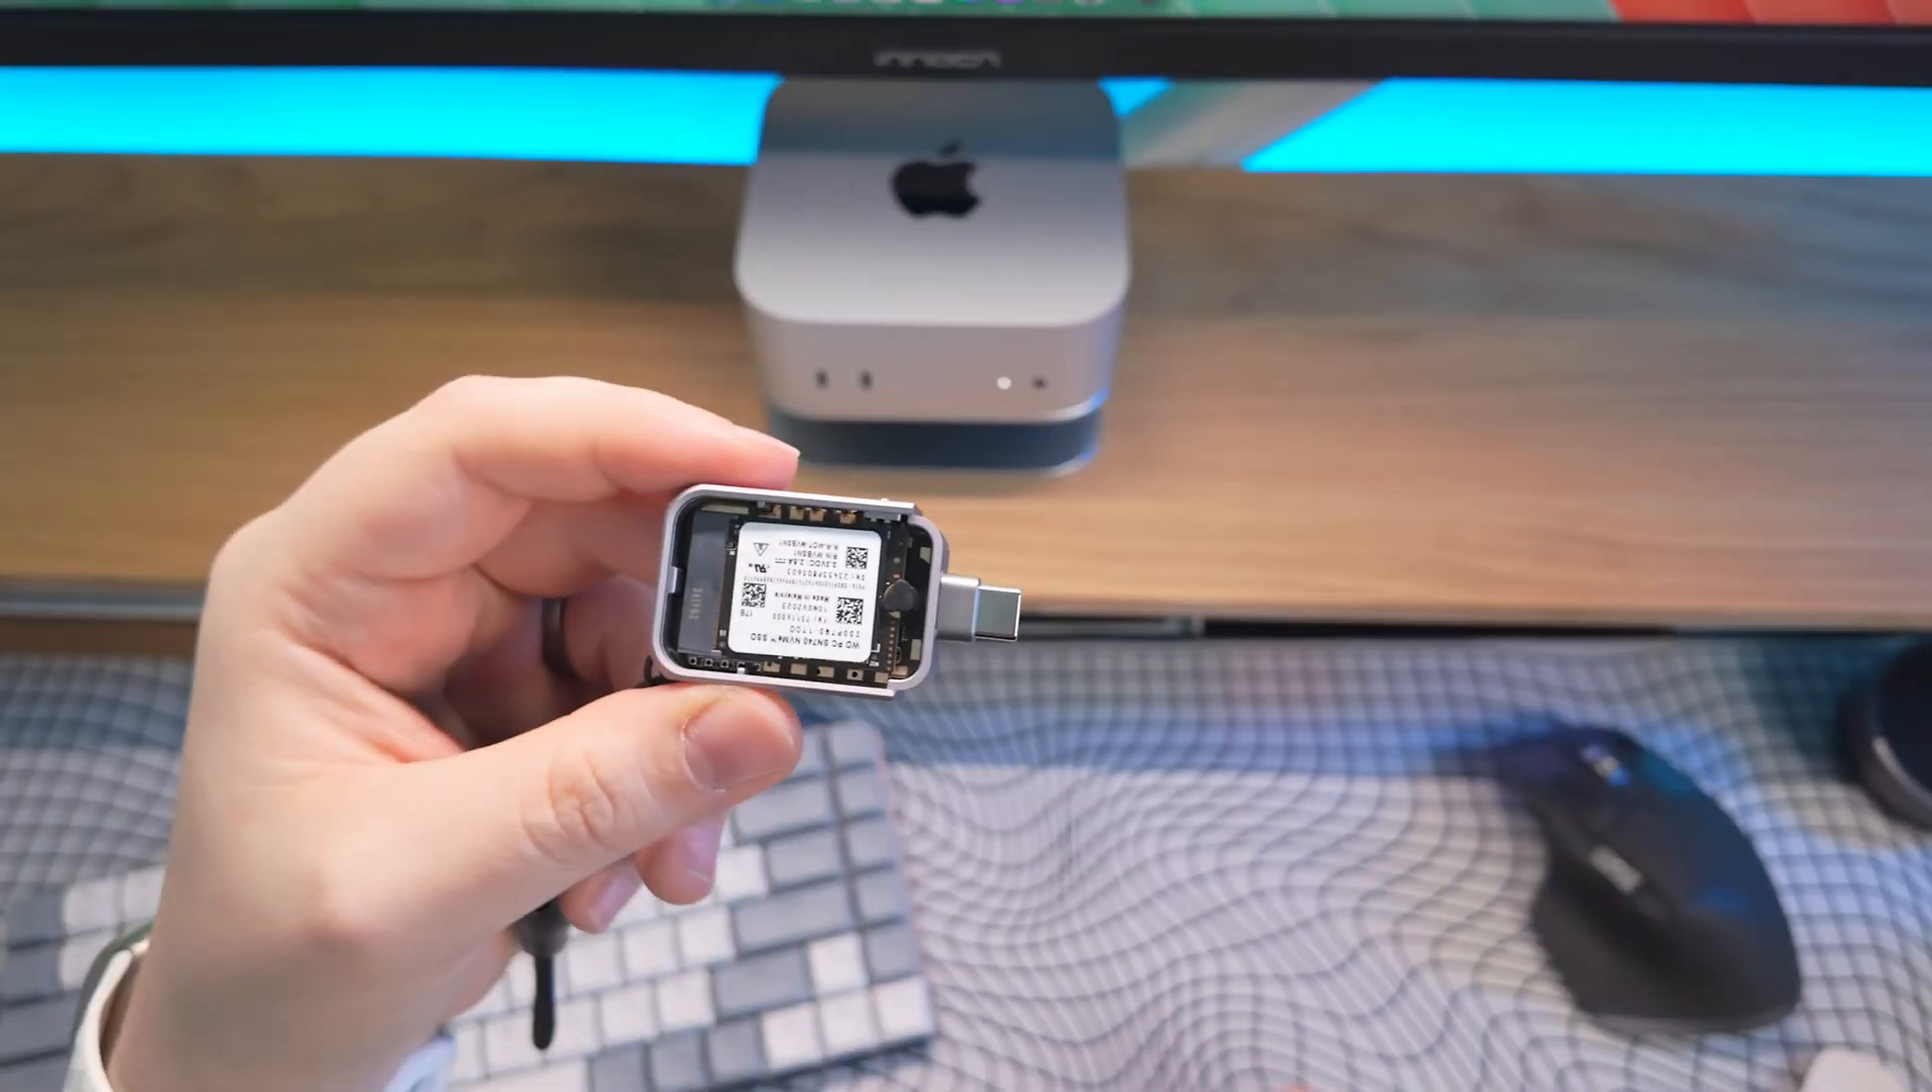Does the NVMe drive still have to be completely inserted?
No.